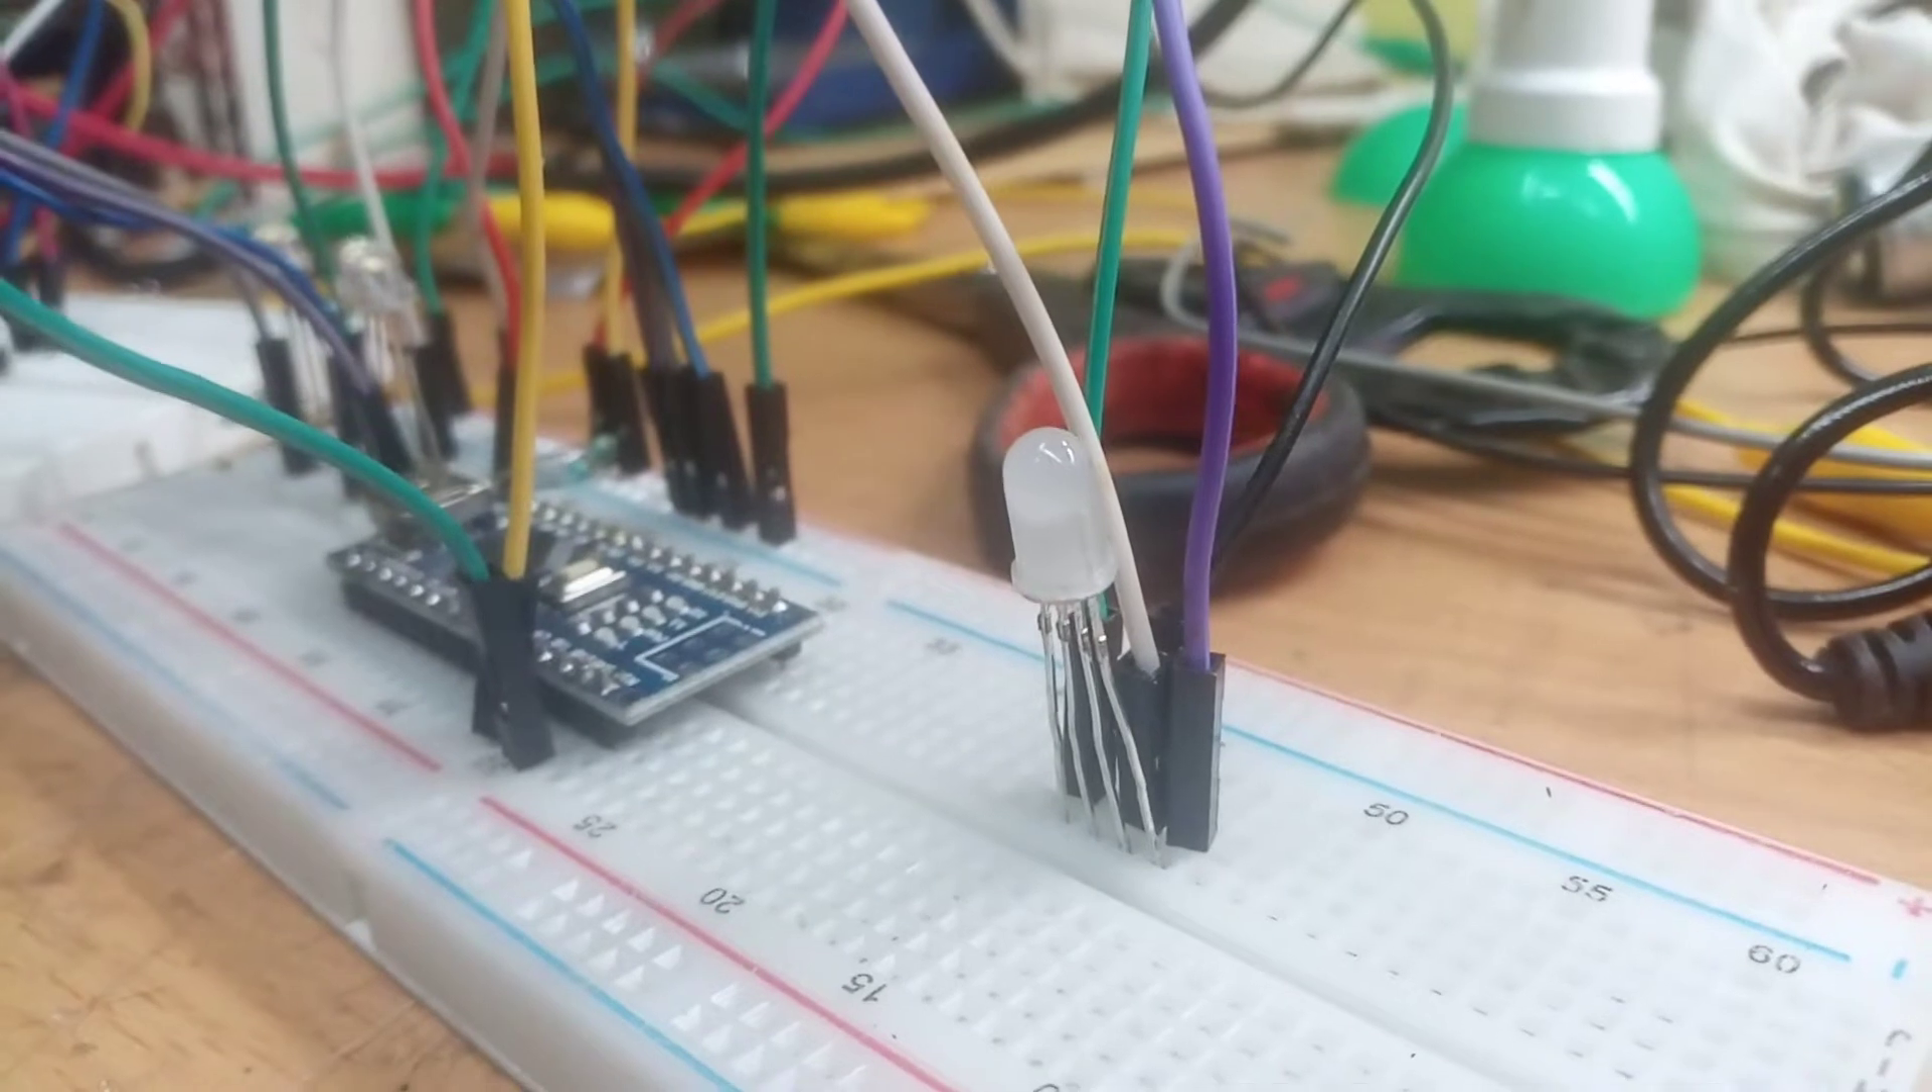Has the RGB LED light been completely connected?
Yes.